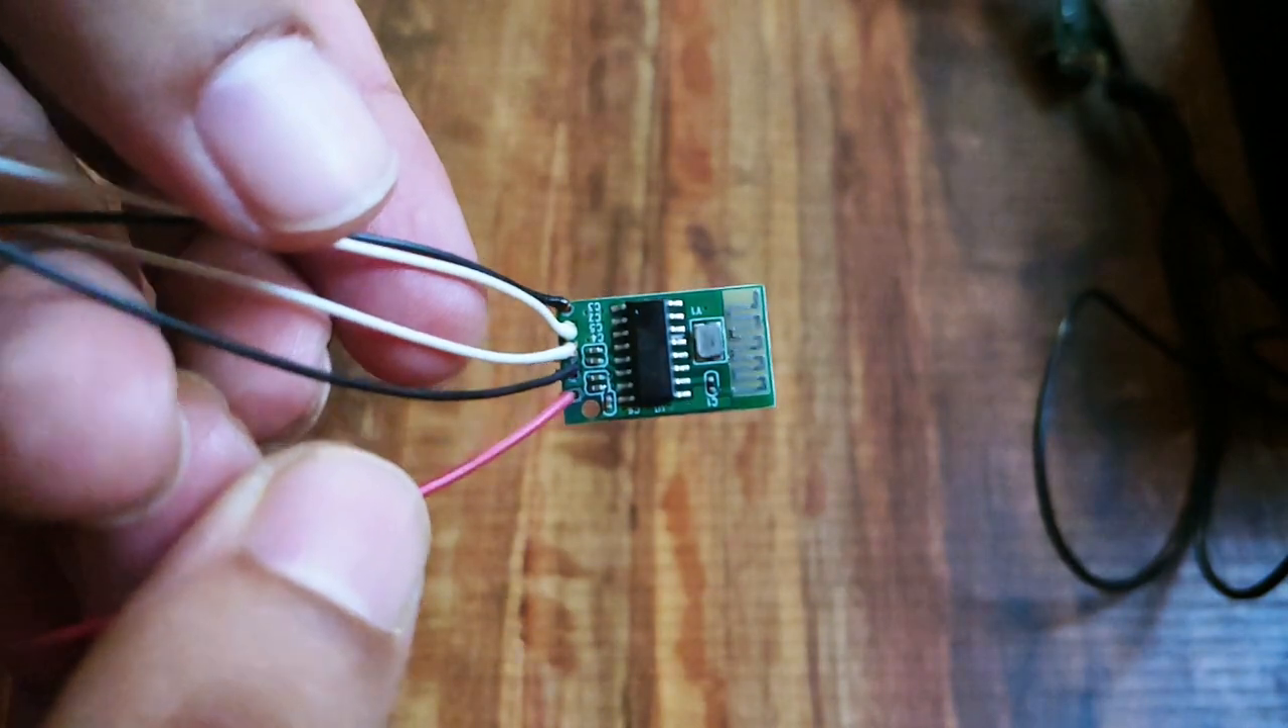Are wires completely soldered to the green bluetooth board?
Yes.